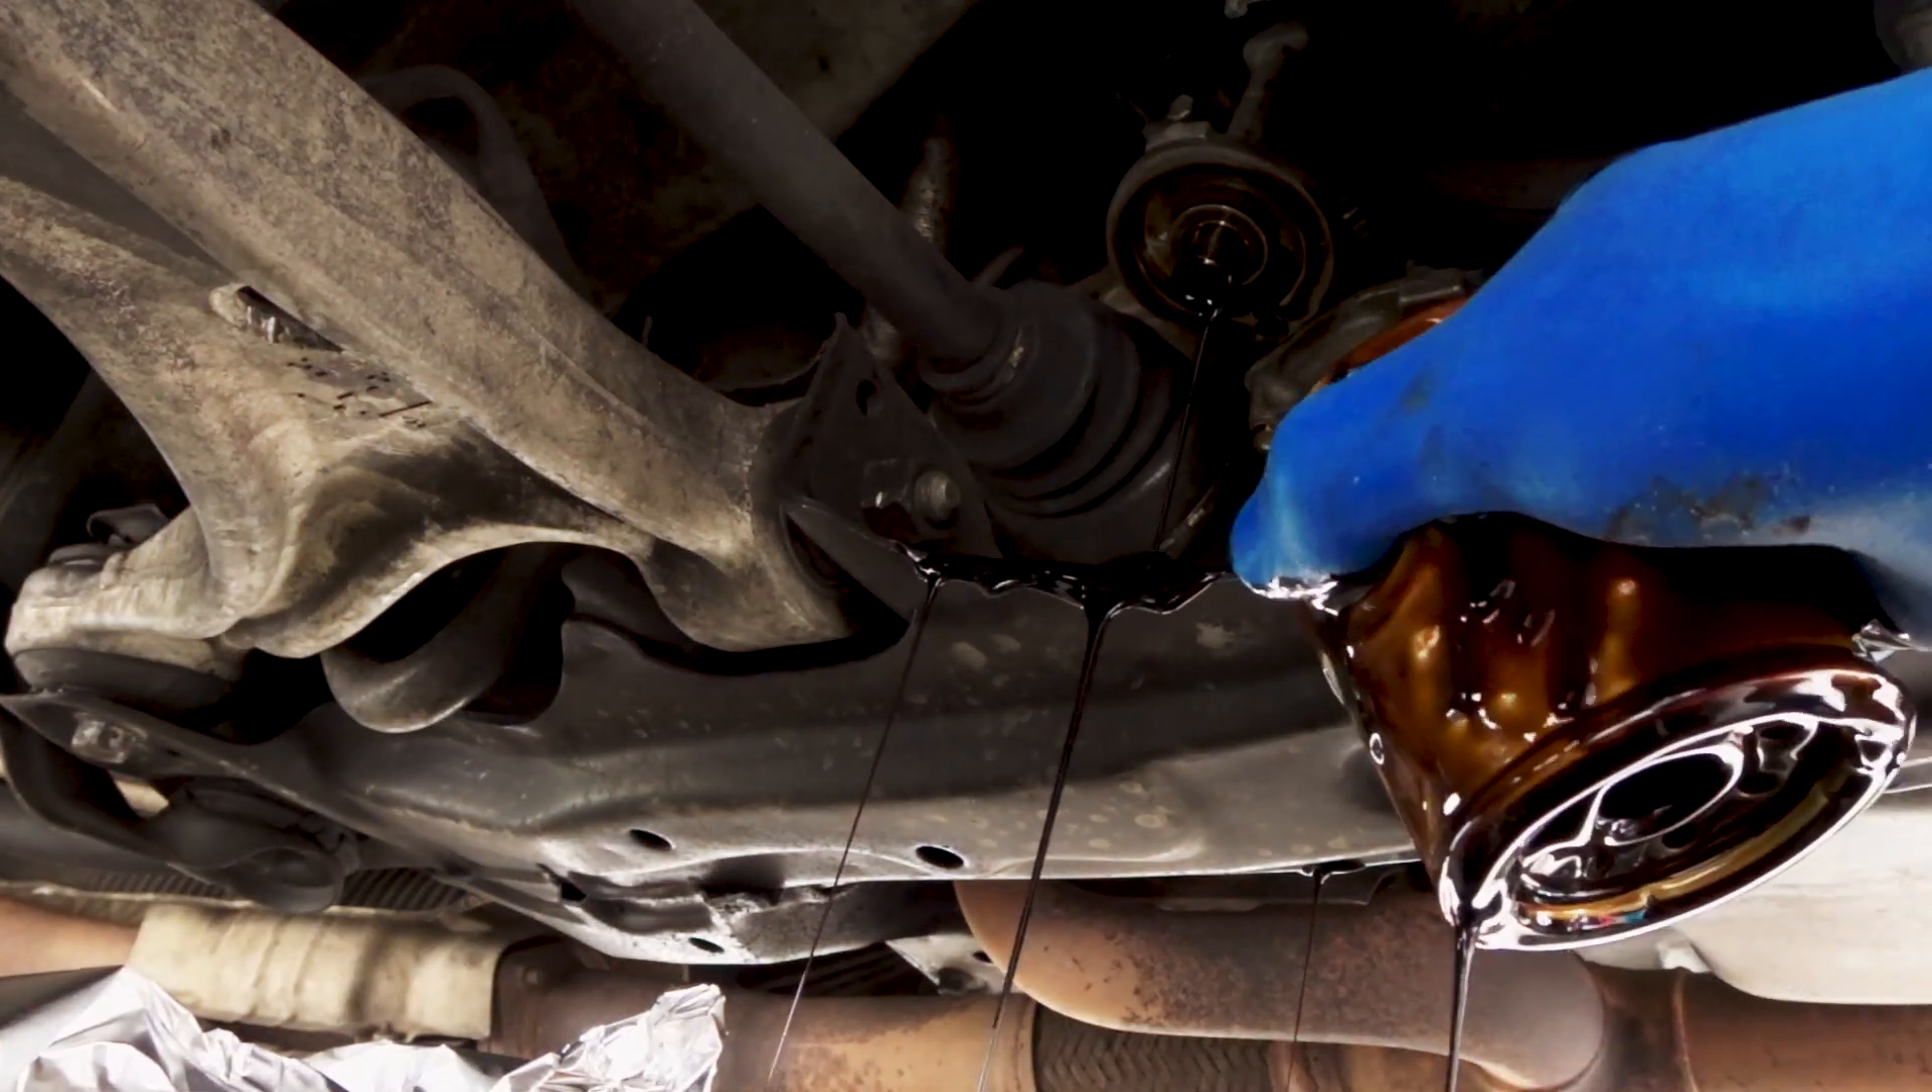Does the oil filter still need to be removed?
No.